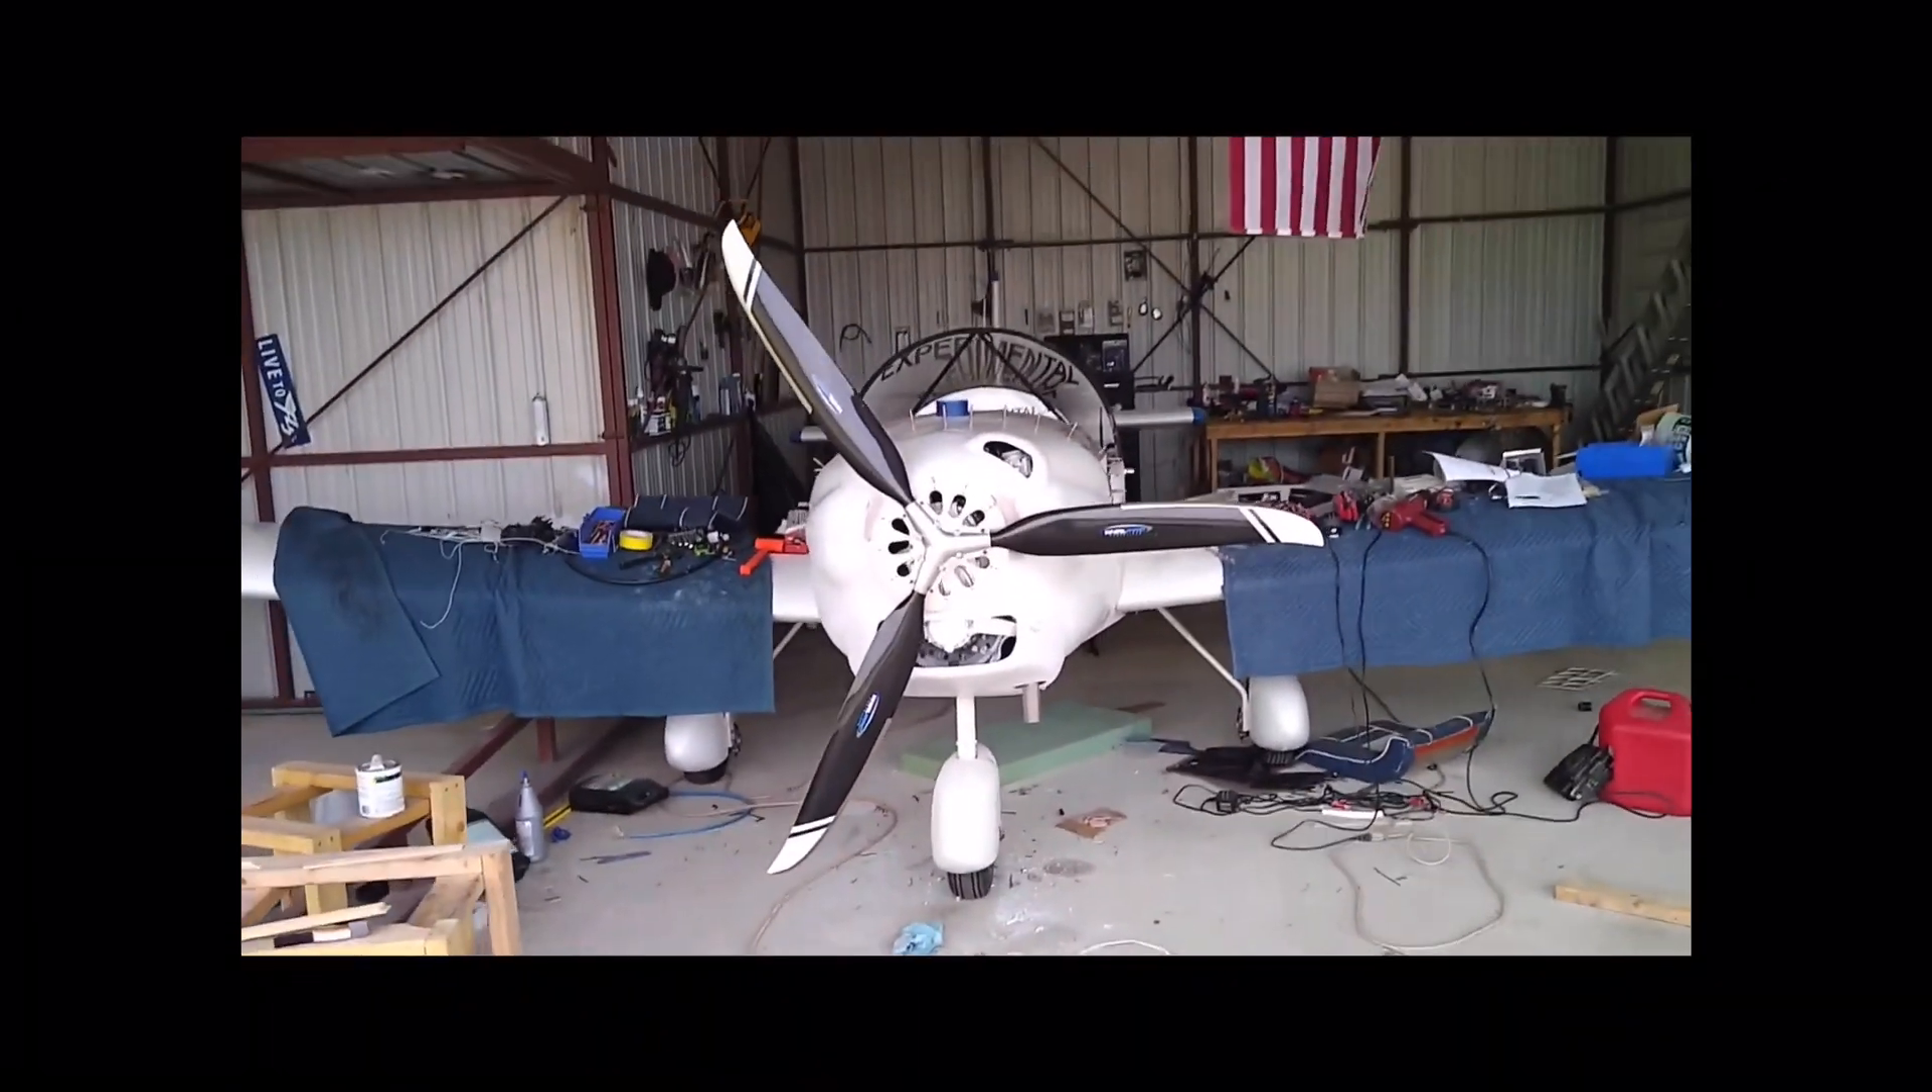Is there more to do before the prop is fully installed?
No.